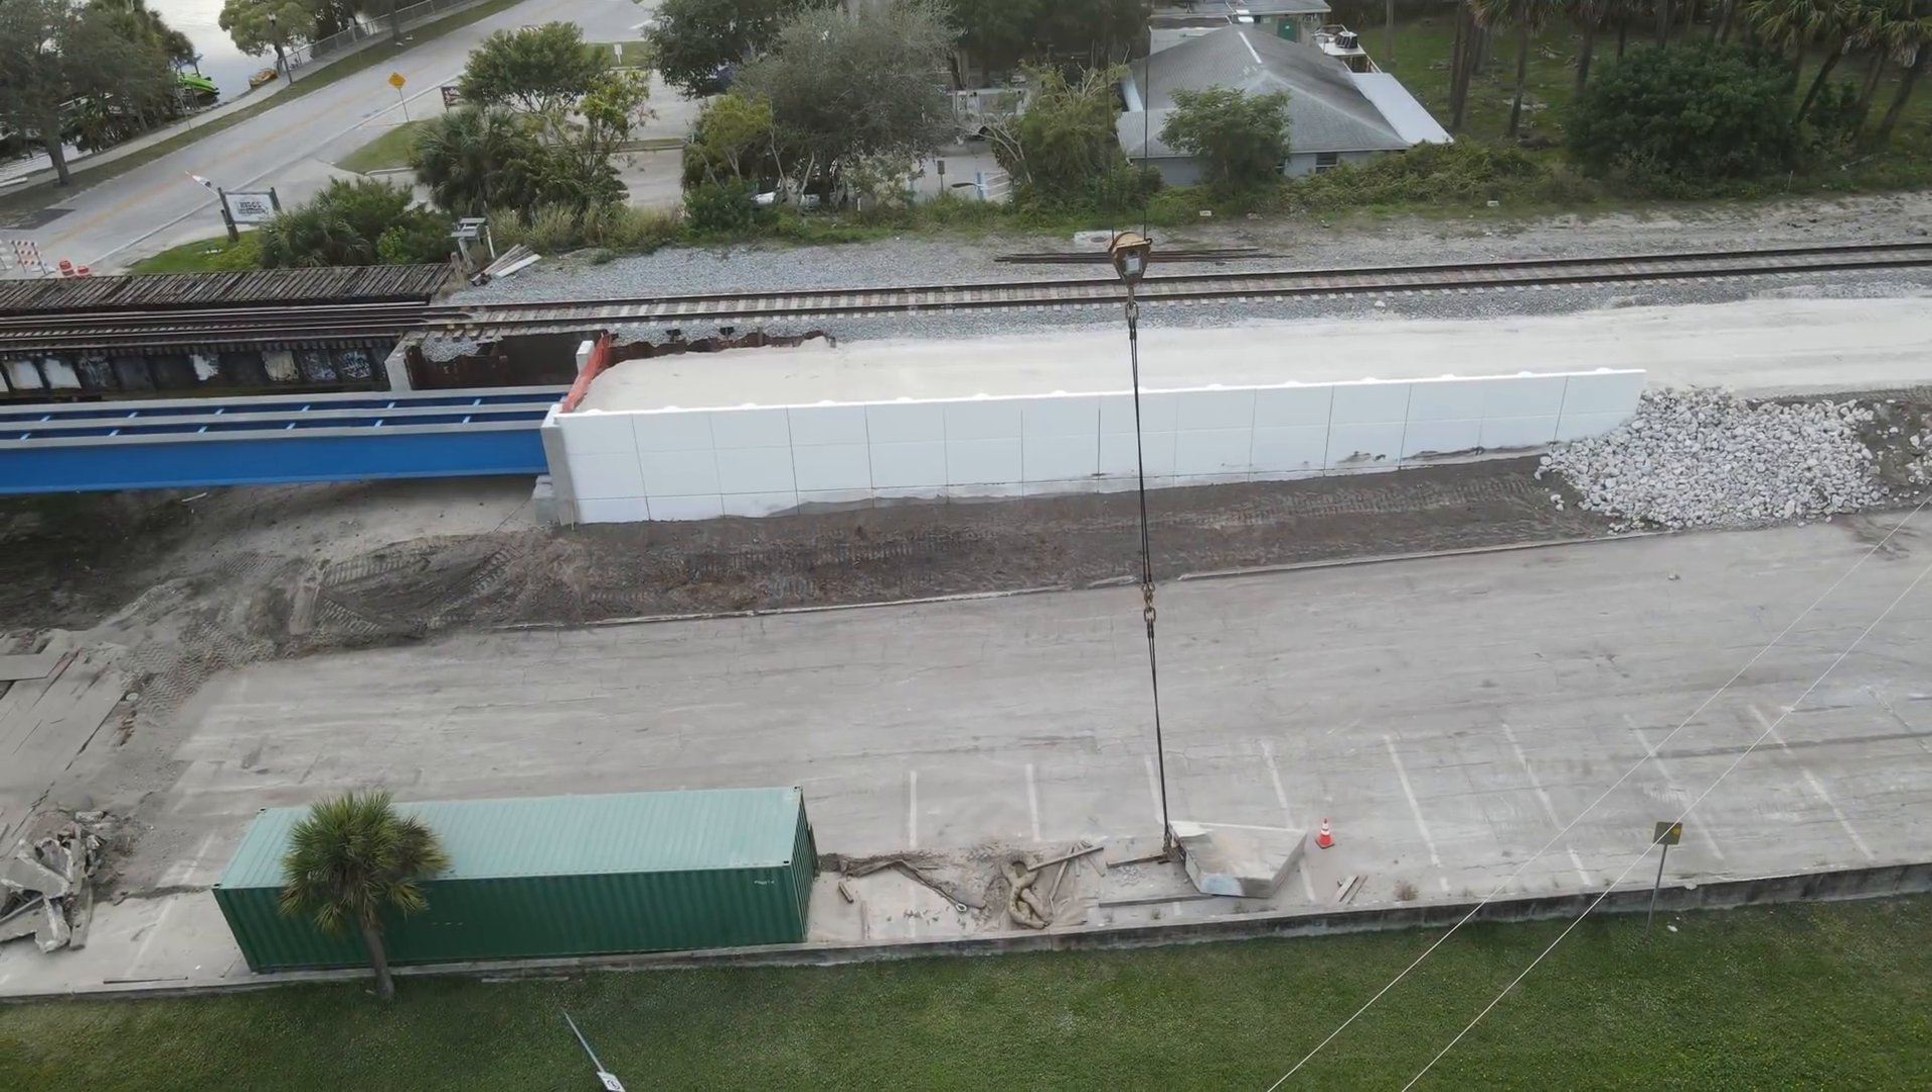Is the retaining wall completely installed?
Yes.